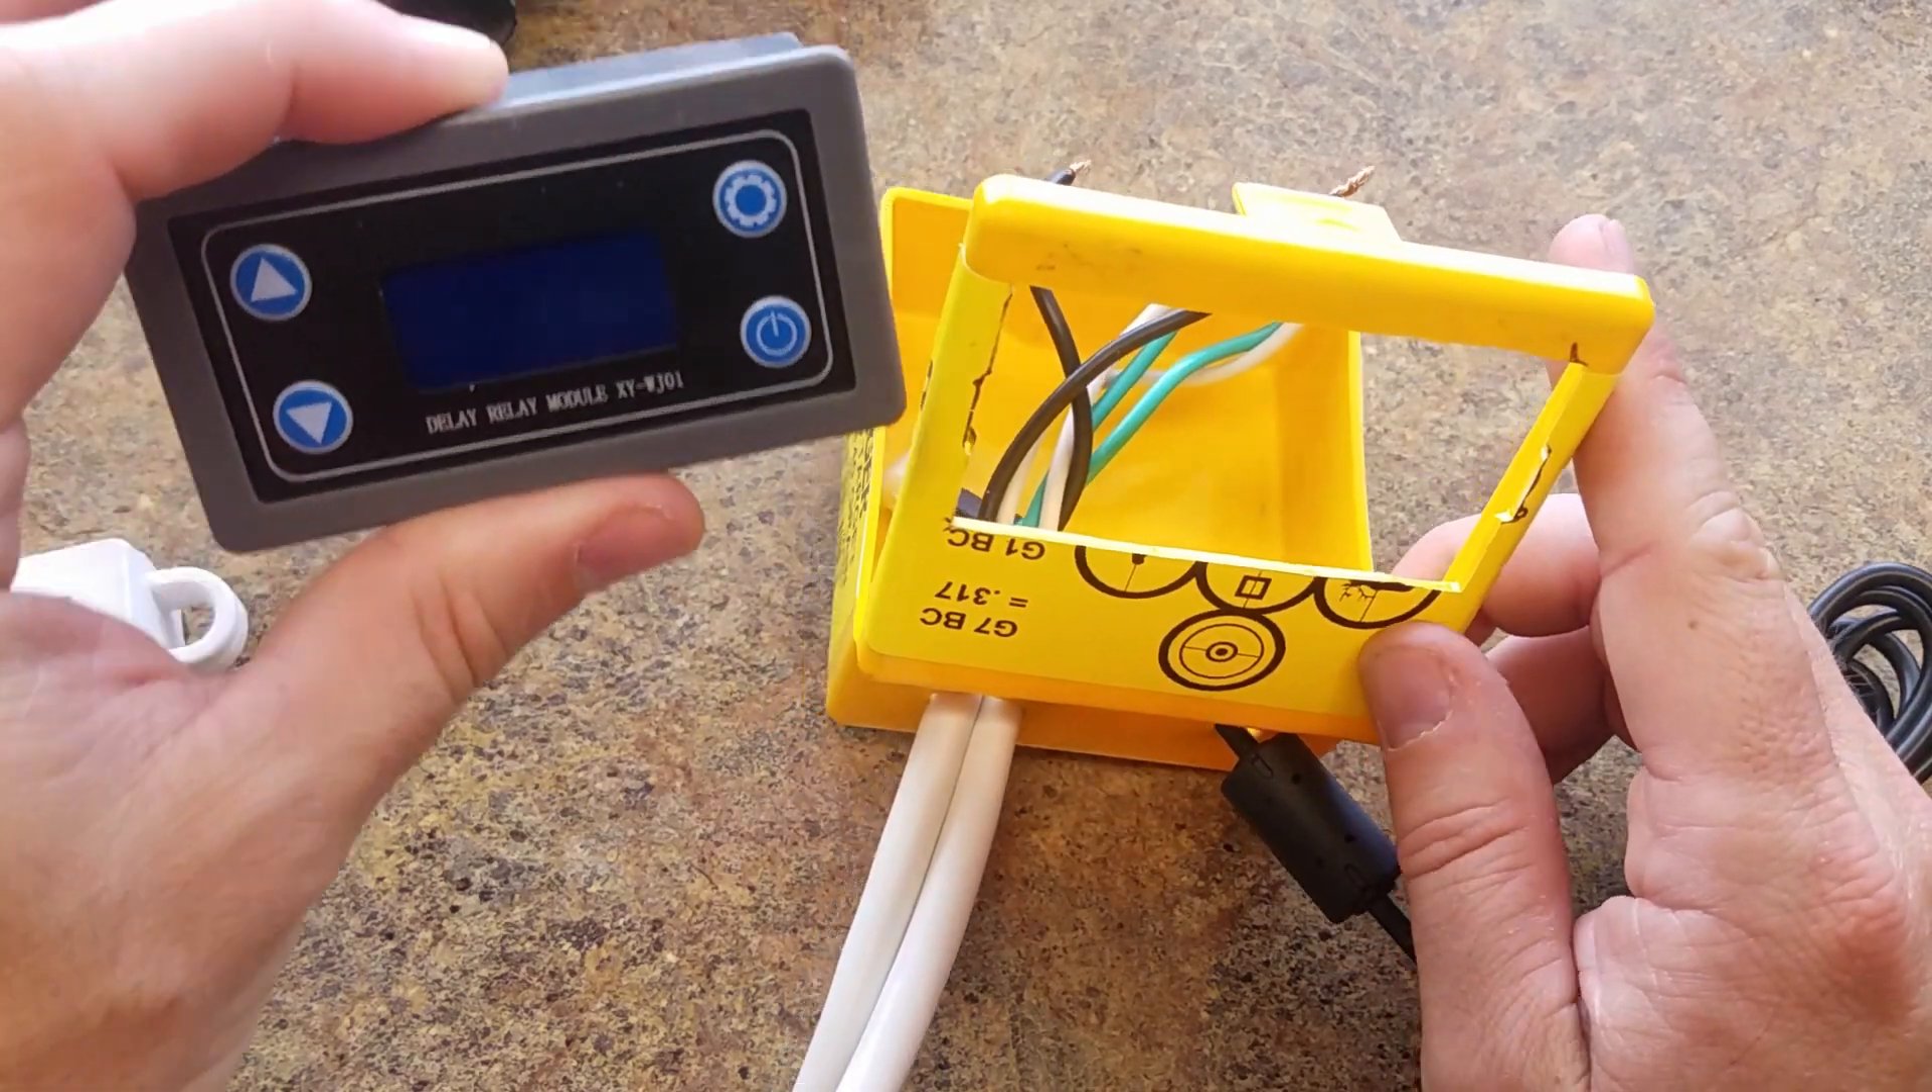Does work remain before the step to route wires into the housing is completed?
No.